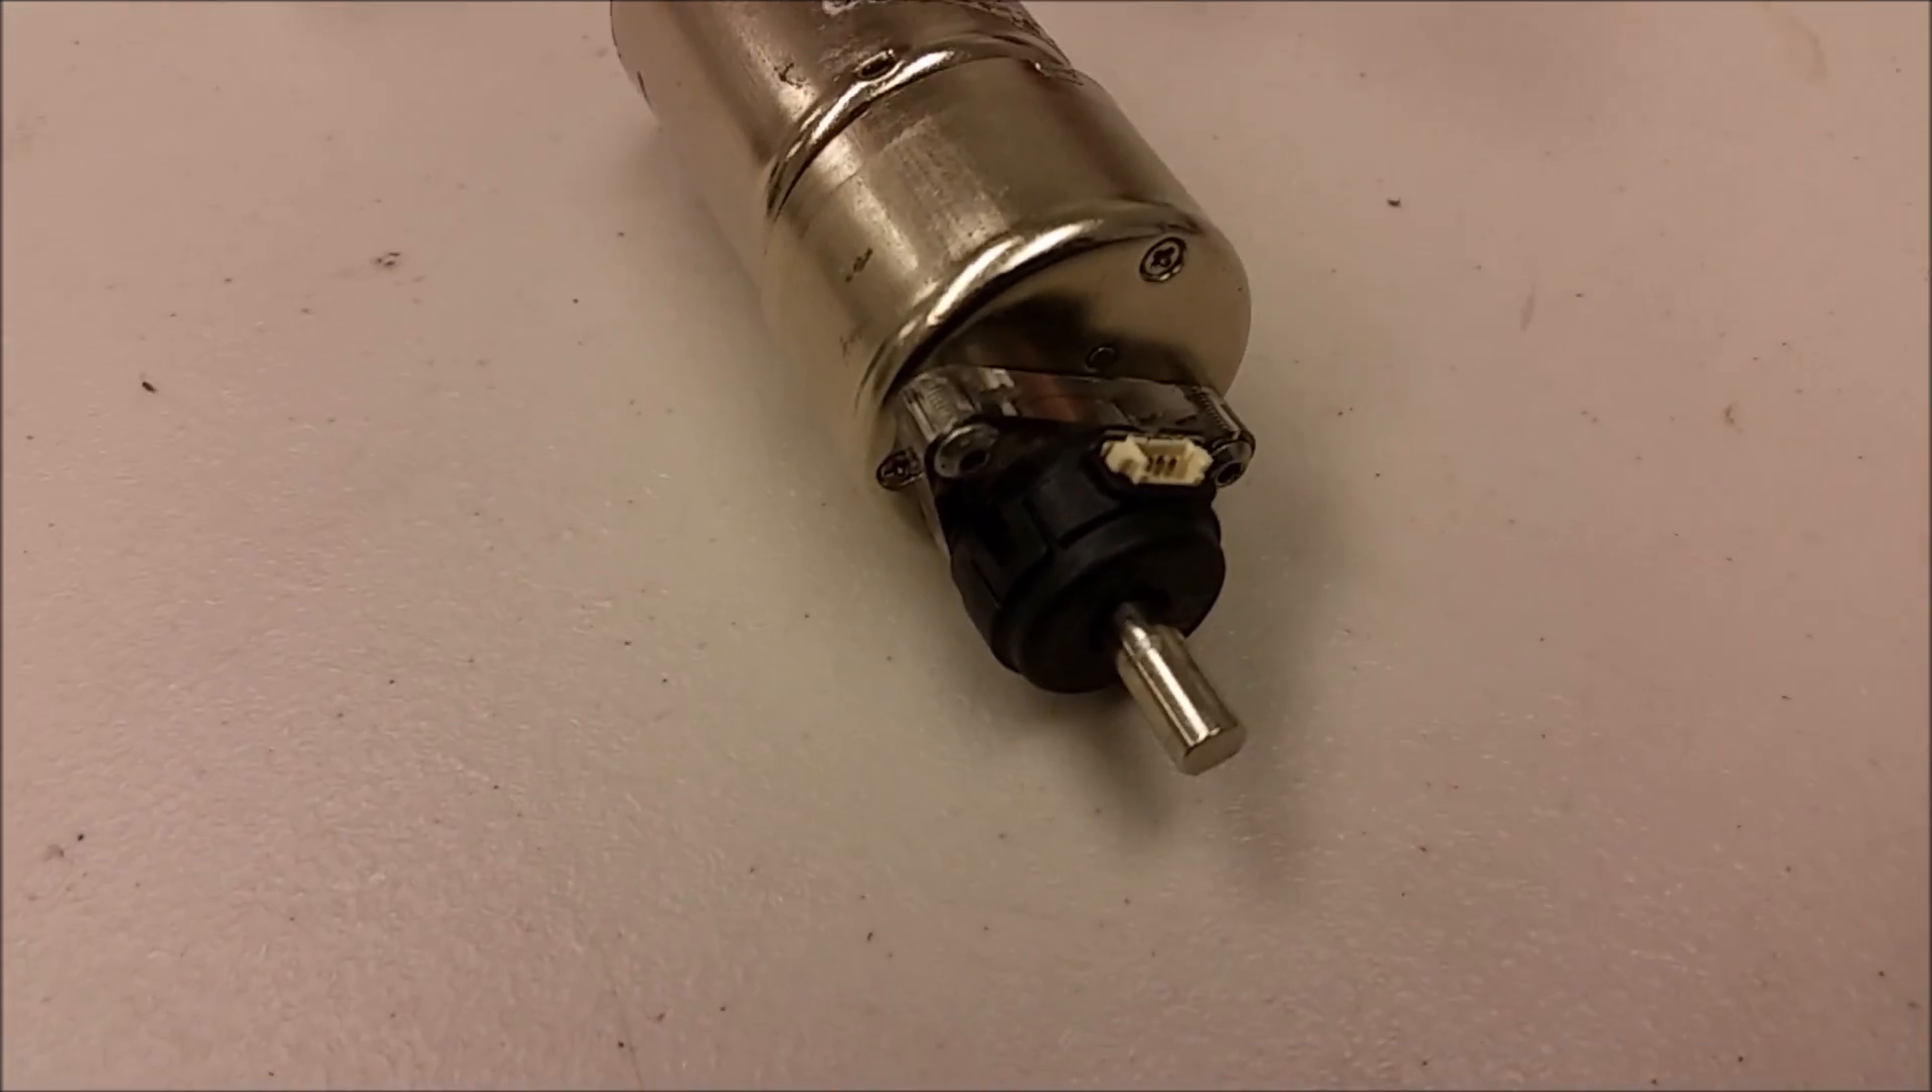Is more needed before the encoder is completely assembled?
No.